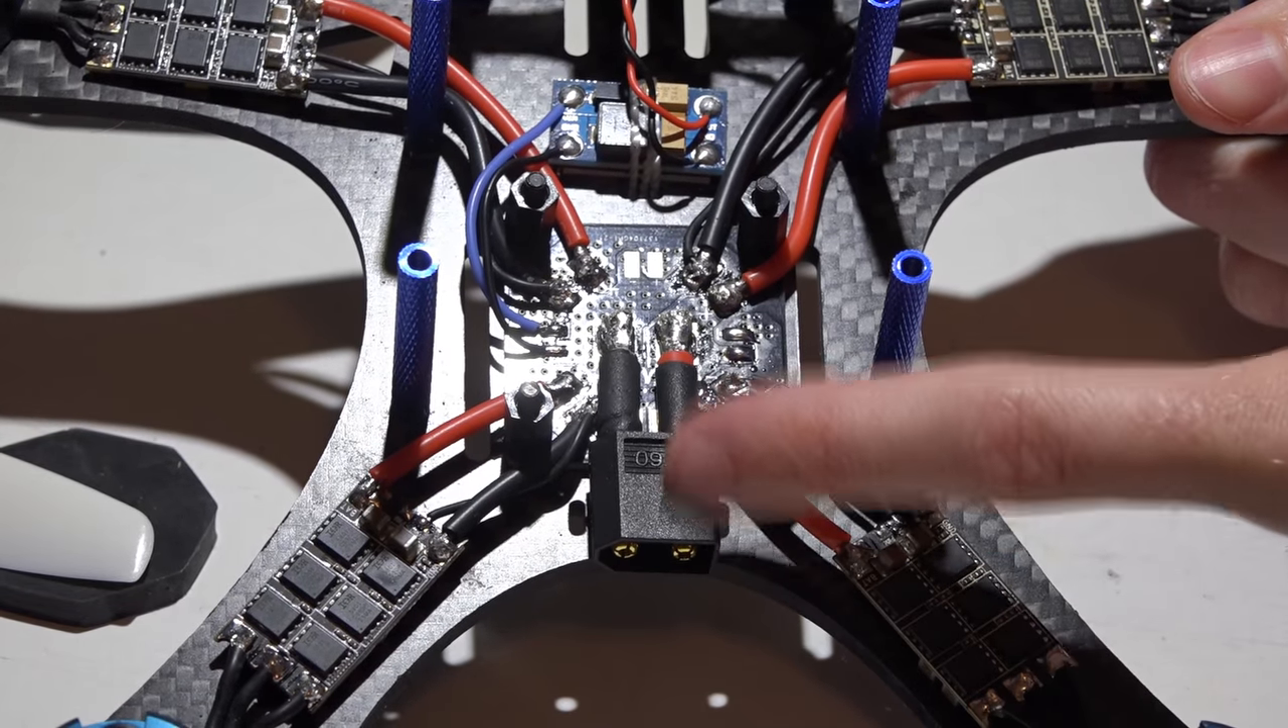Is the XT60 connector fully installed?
Yes.